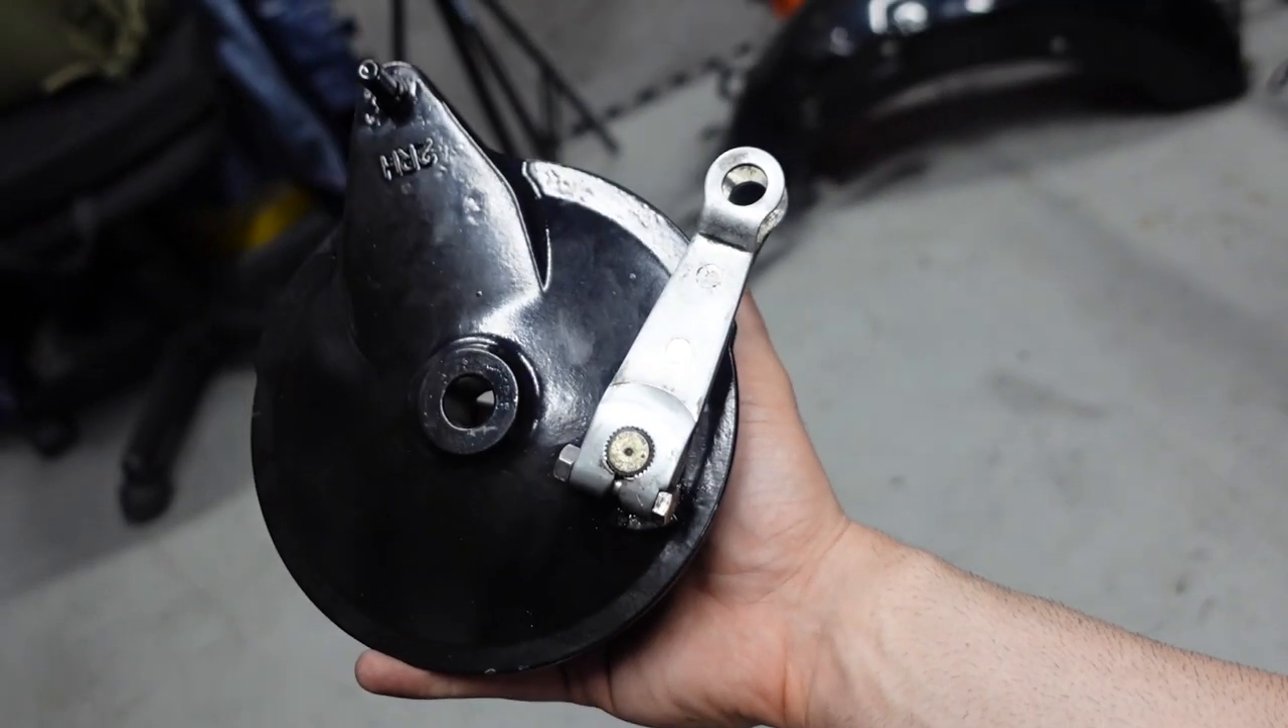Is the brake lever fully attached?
Yes.